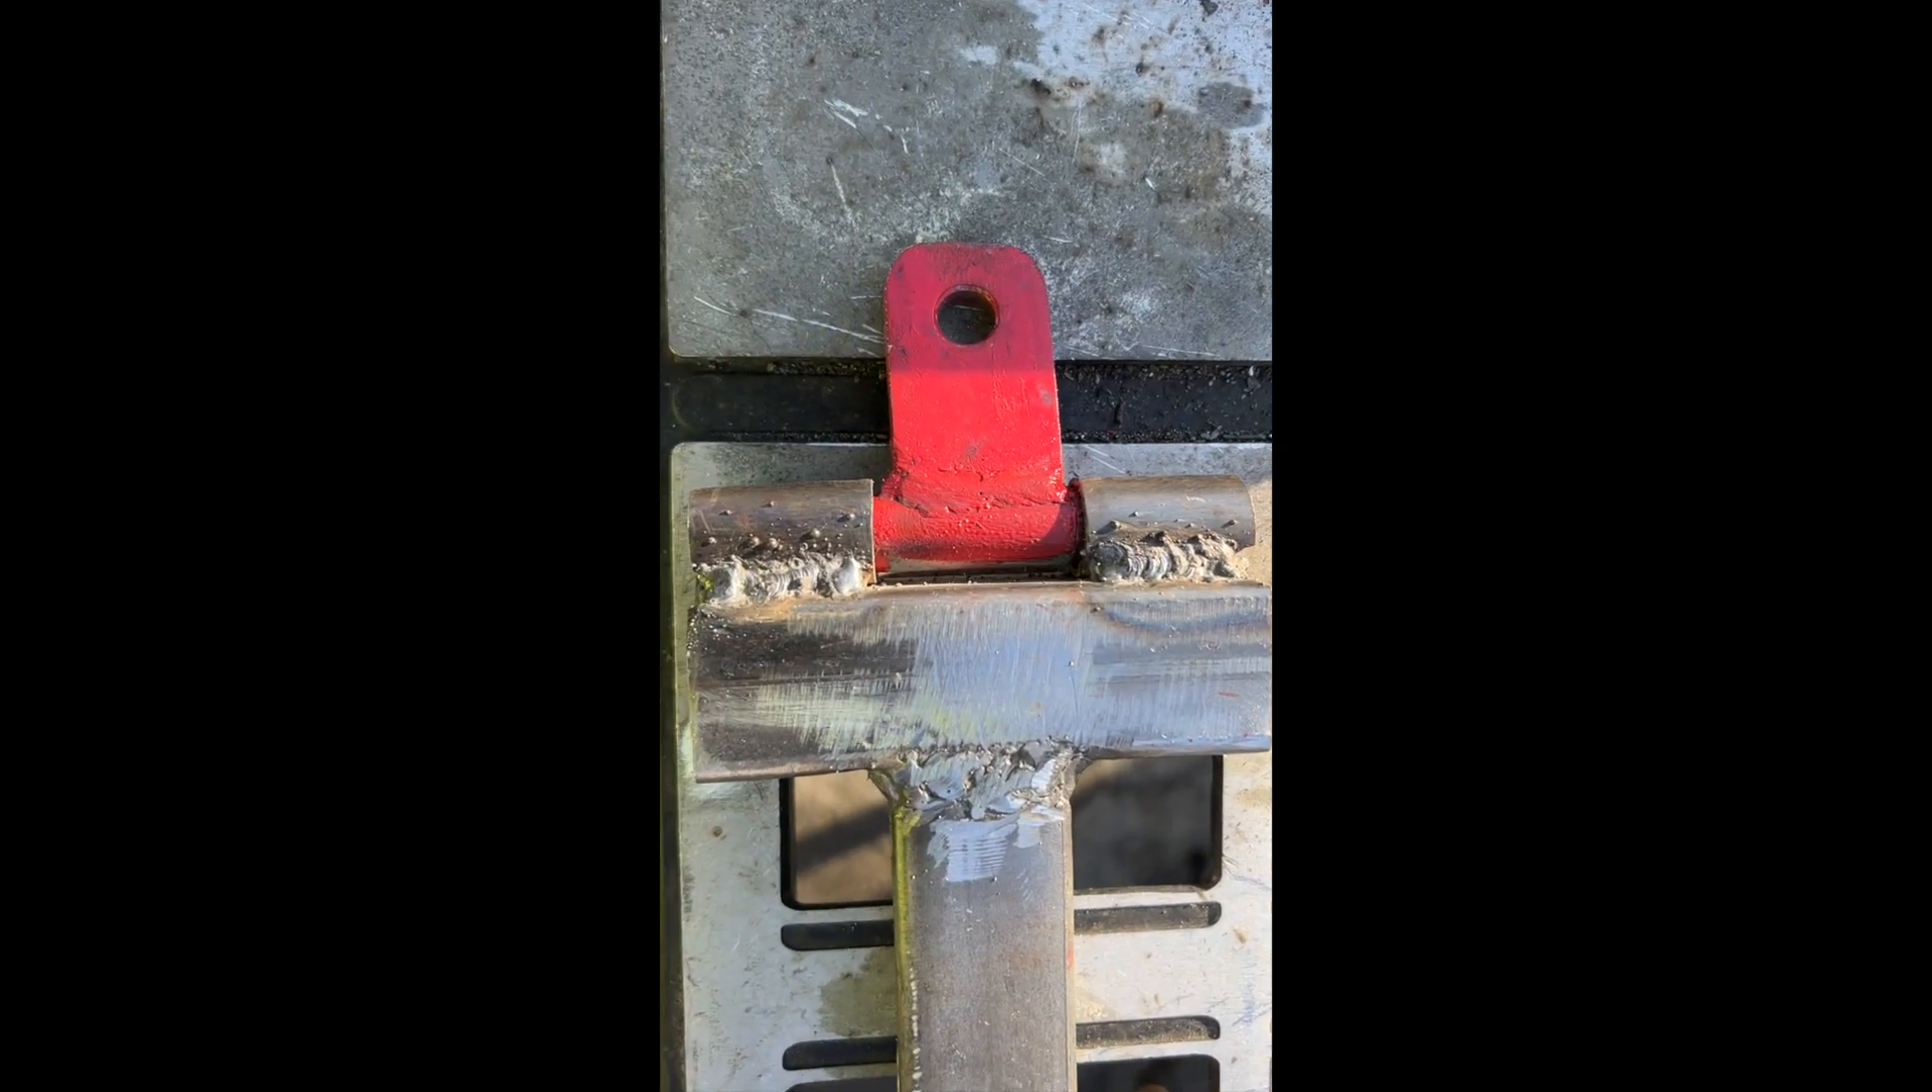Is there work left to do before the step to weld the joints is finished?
No.